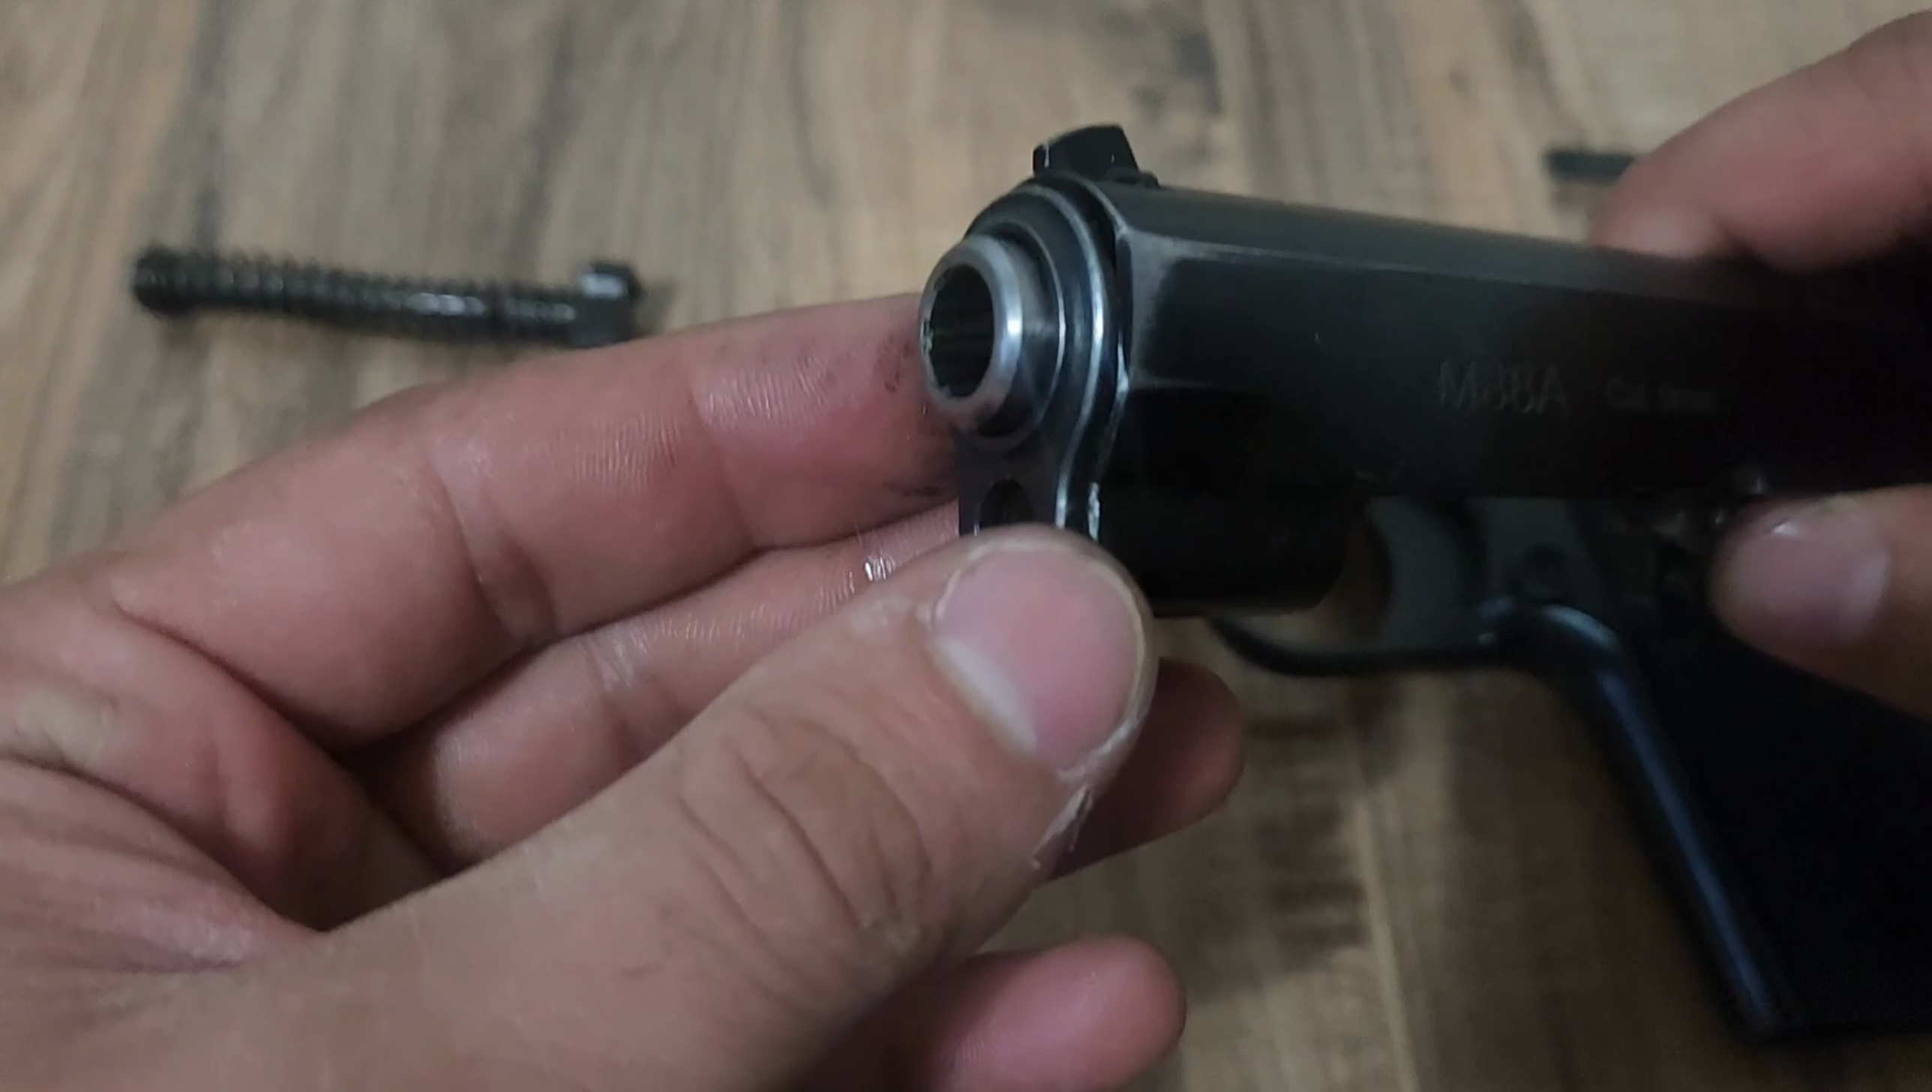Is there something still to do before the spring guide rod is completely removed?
No.